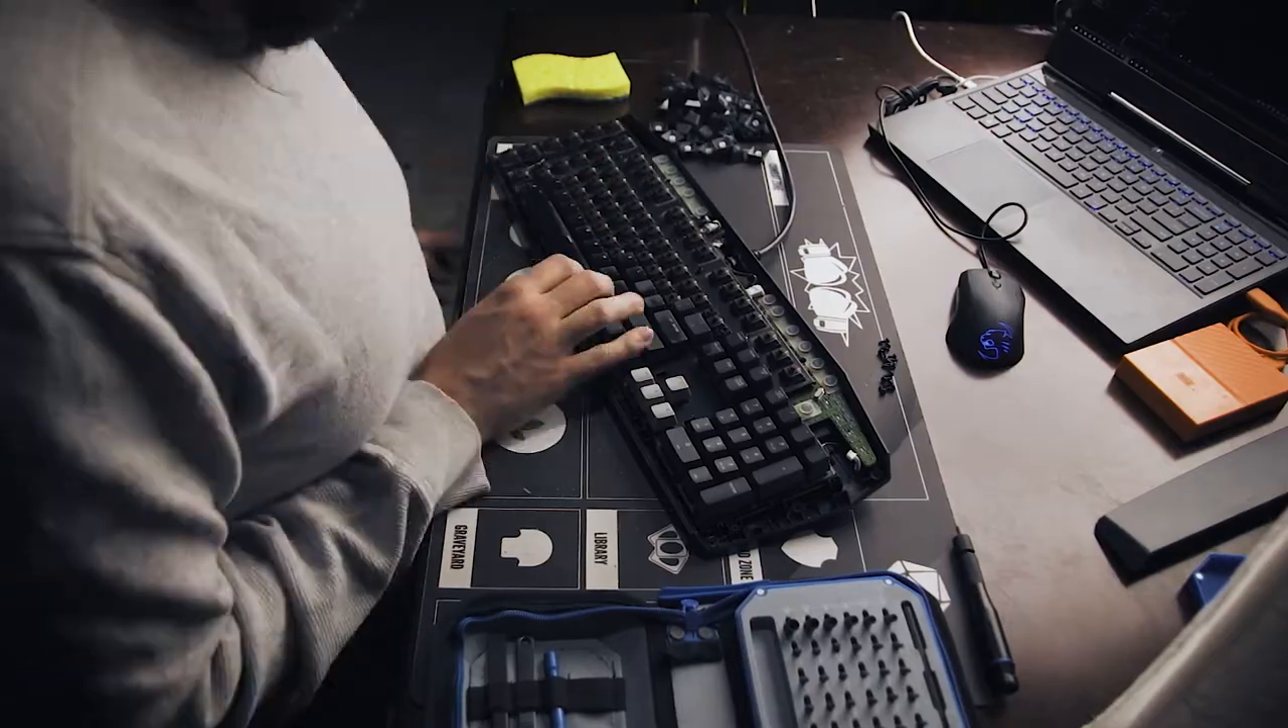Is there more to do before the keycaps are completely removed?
Yes.